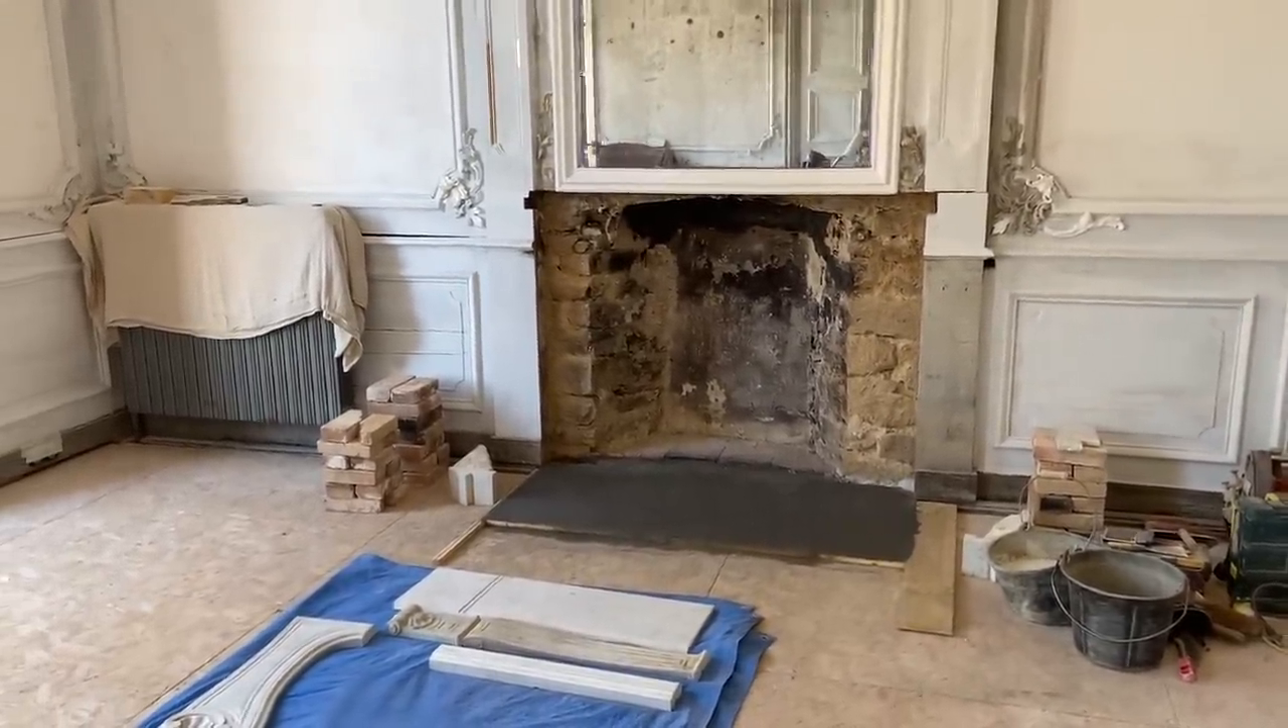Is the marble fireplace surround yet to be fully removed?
No.